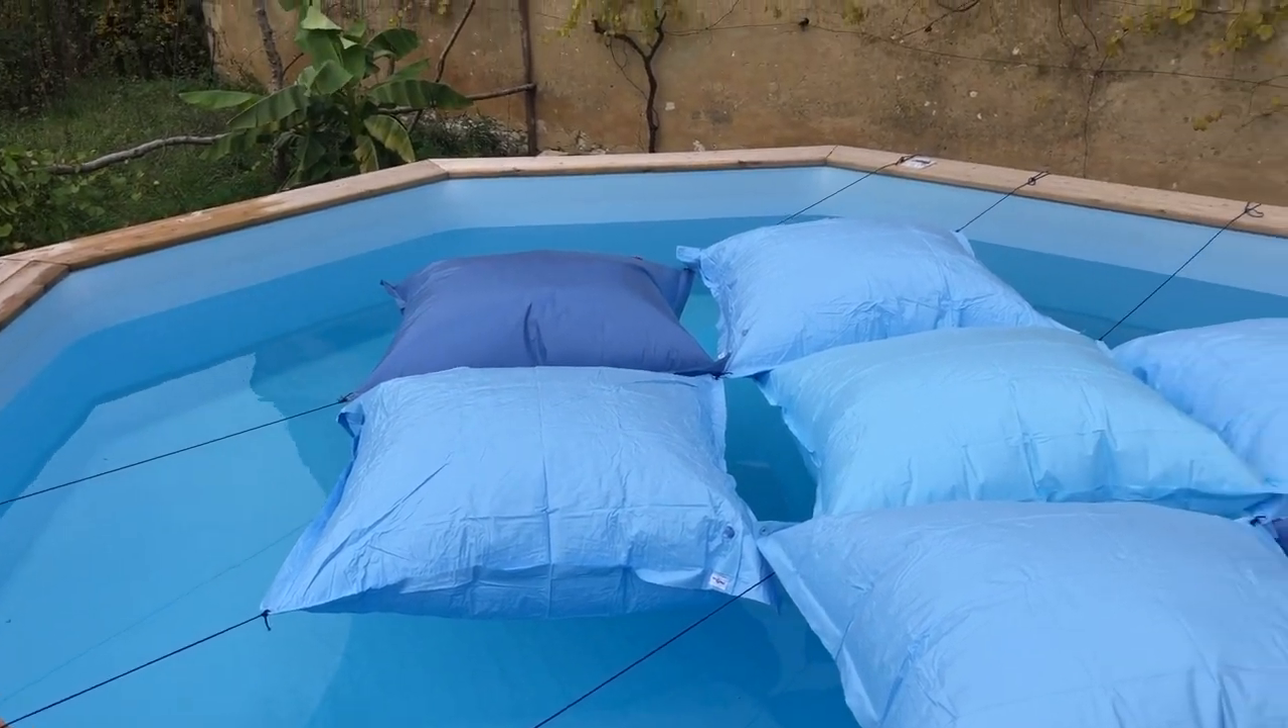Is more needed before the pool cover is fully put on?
Yes.